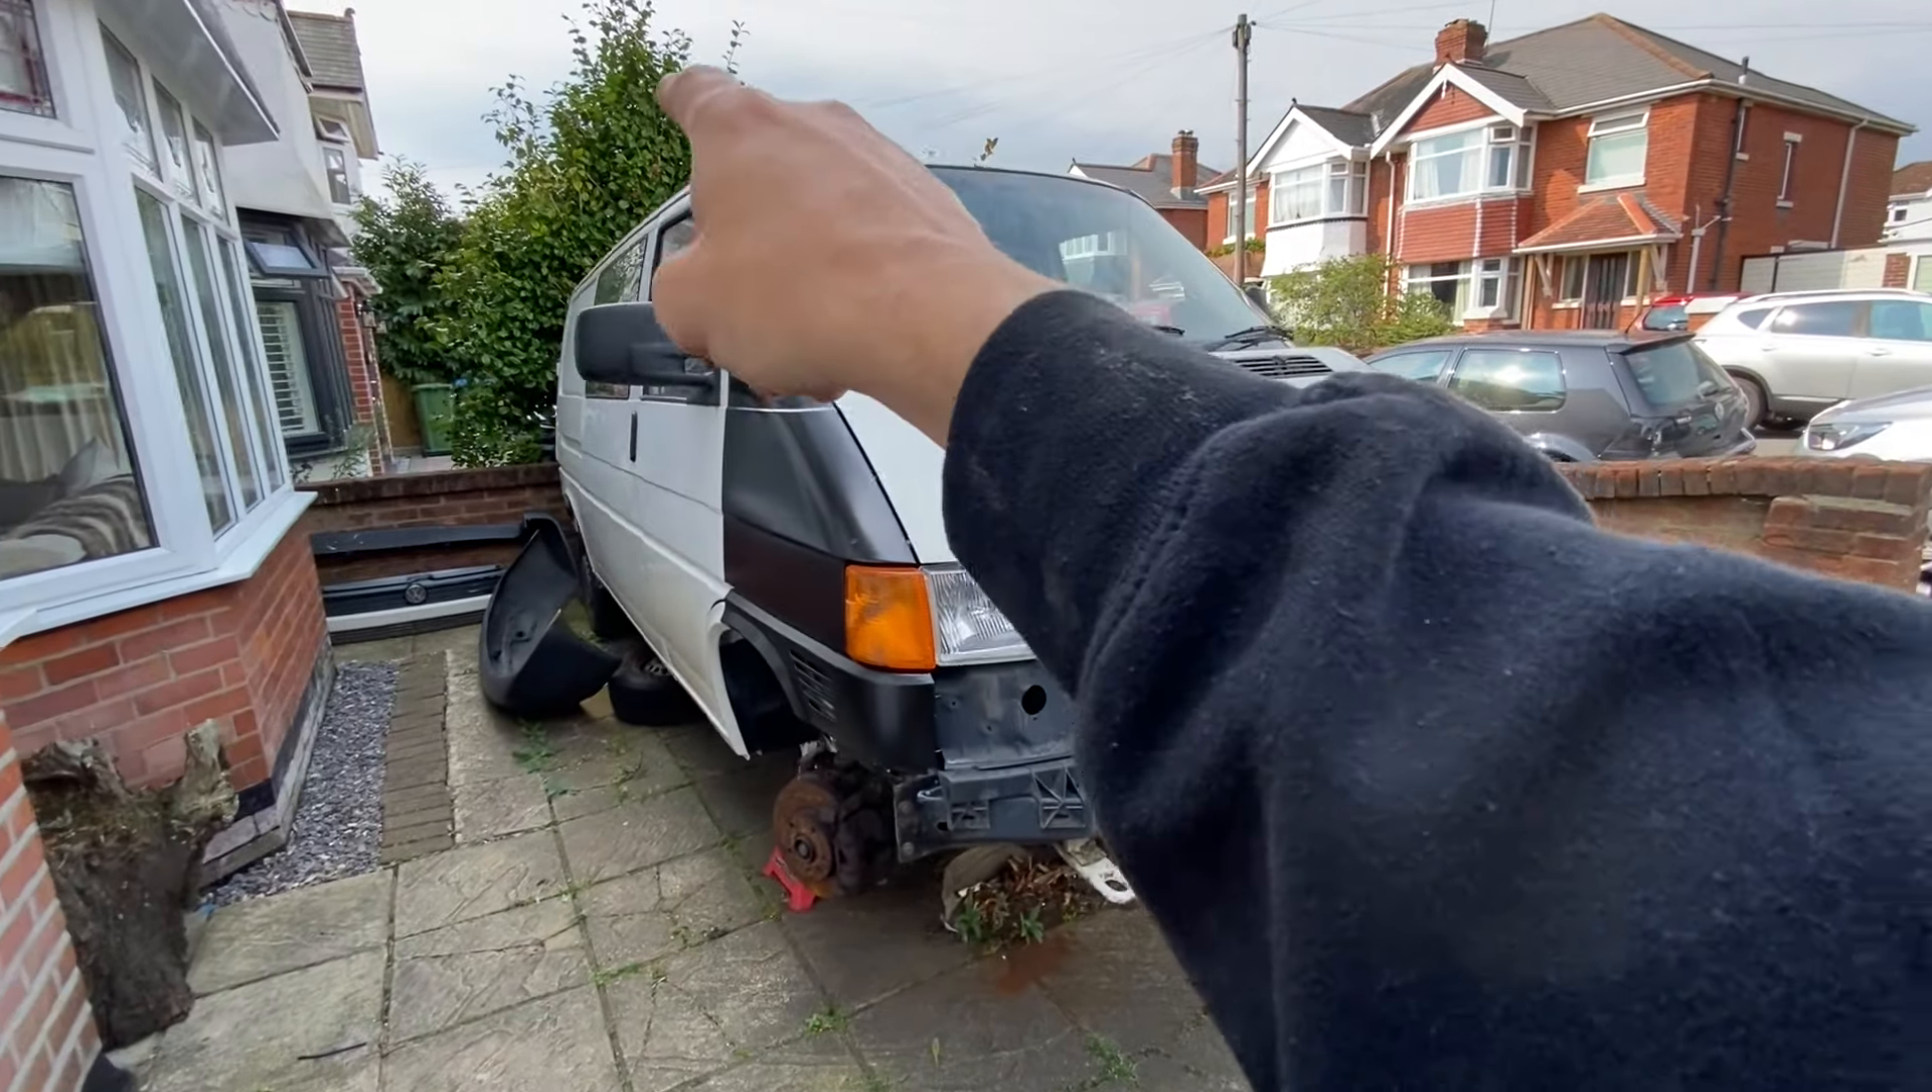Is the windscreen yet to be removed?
Yes.